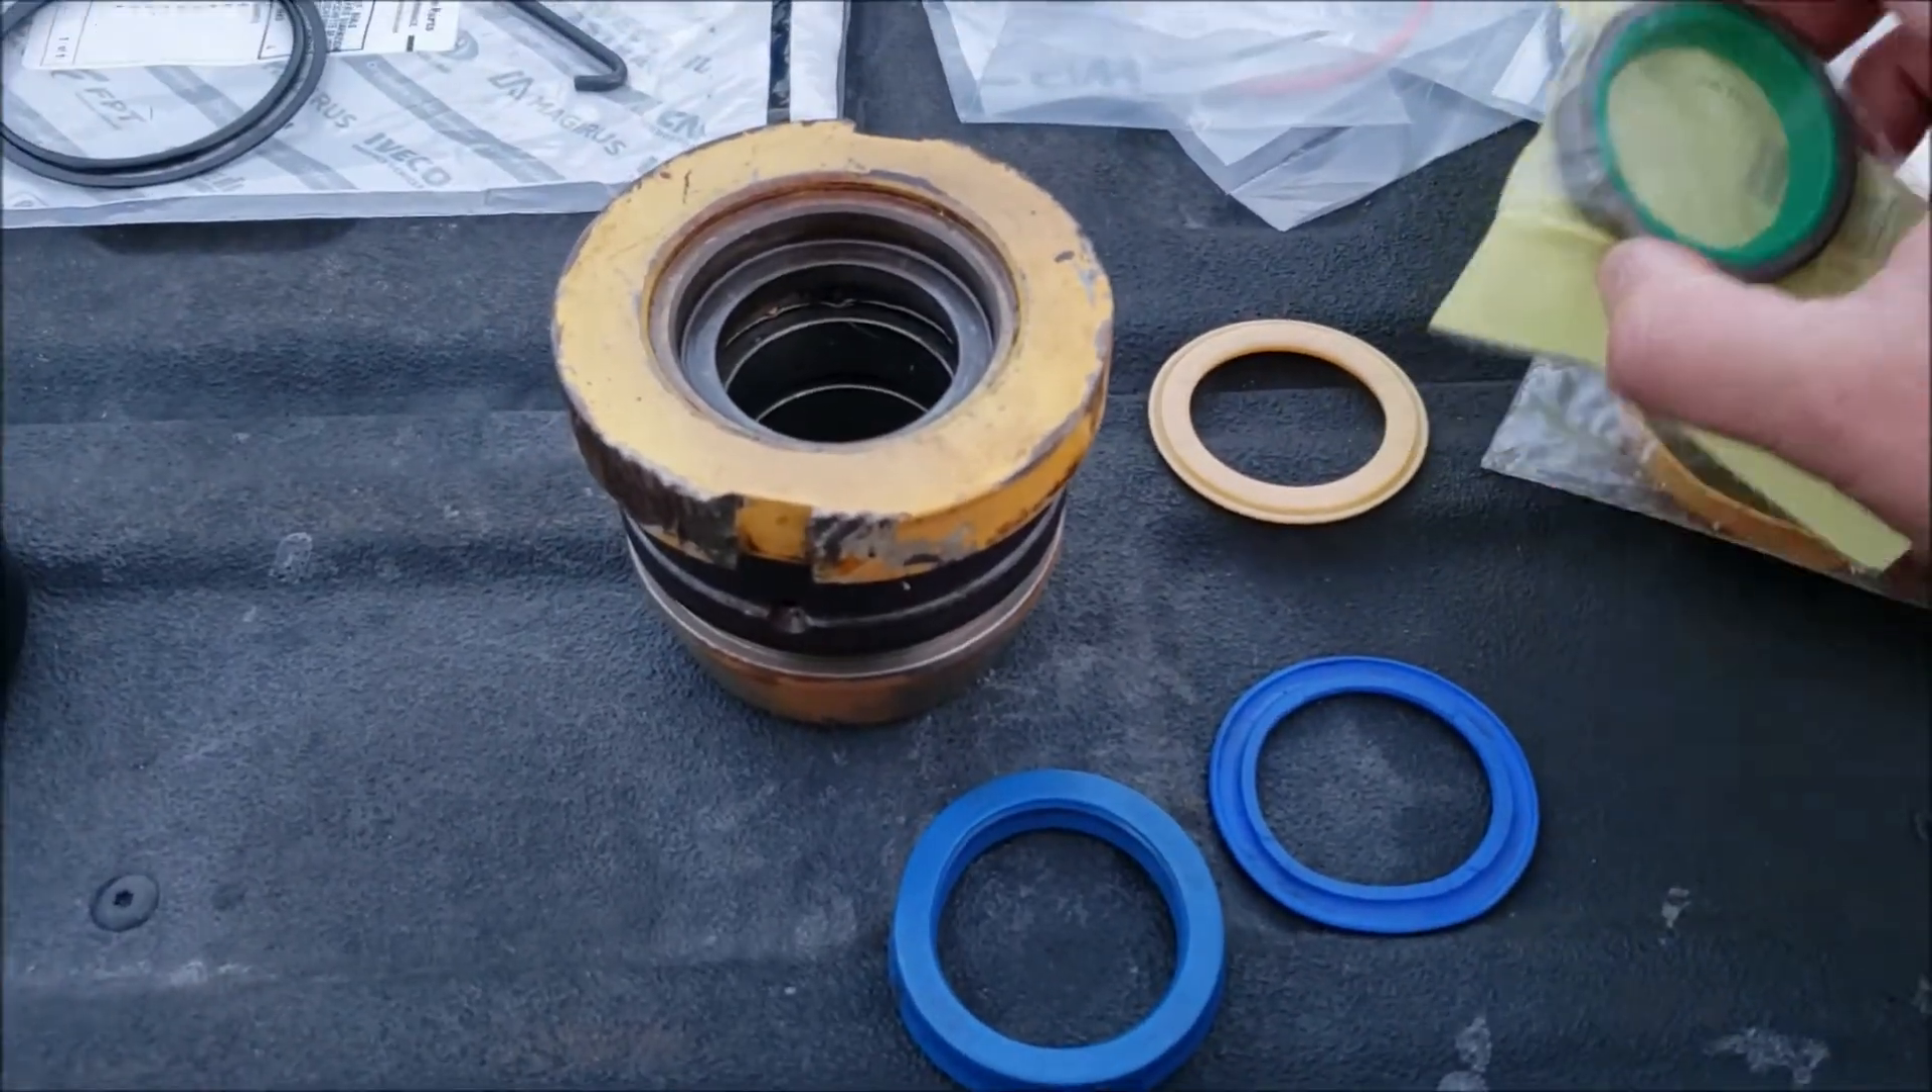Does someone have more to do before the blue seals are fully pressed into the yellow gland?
Yes.